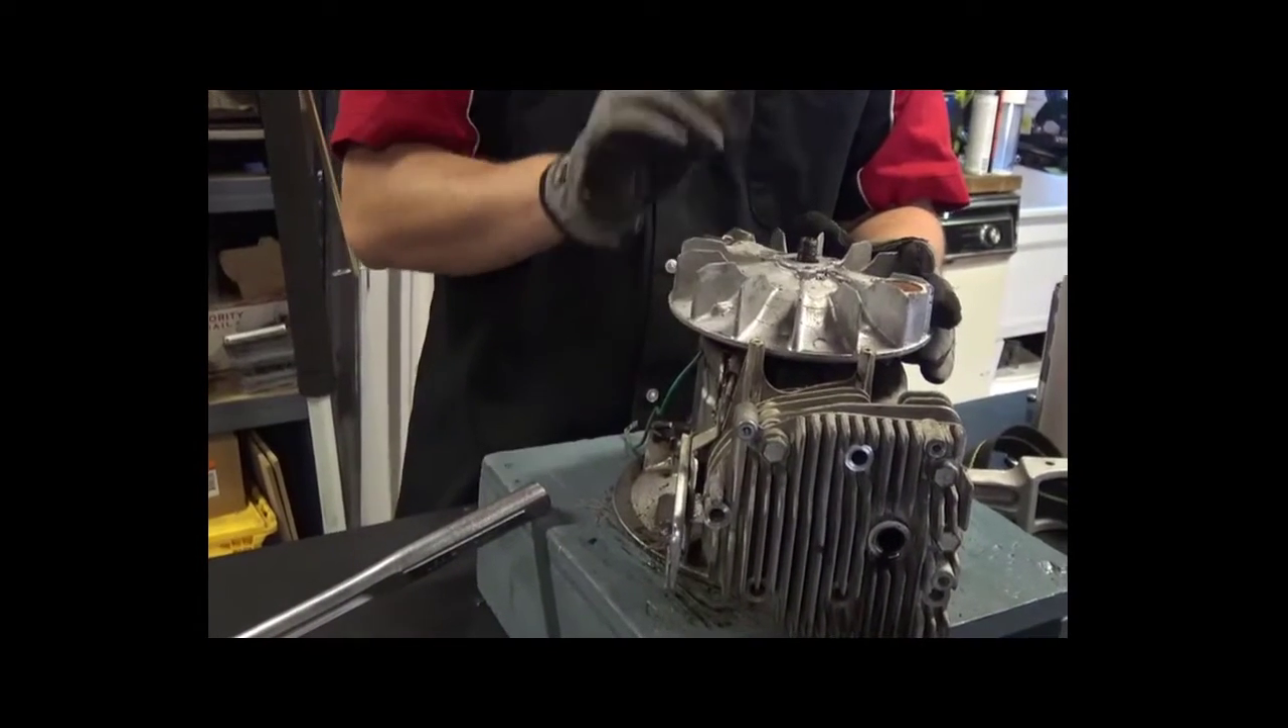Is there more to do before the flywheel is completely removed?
Yes.